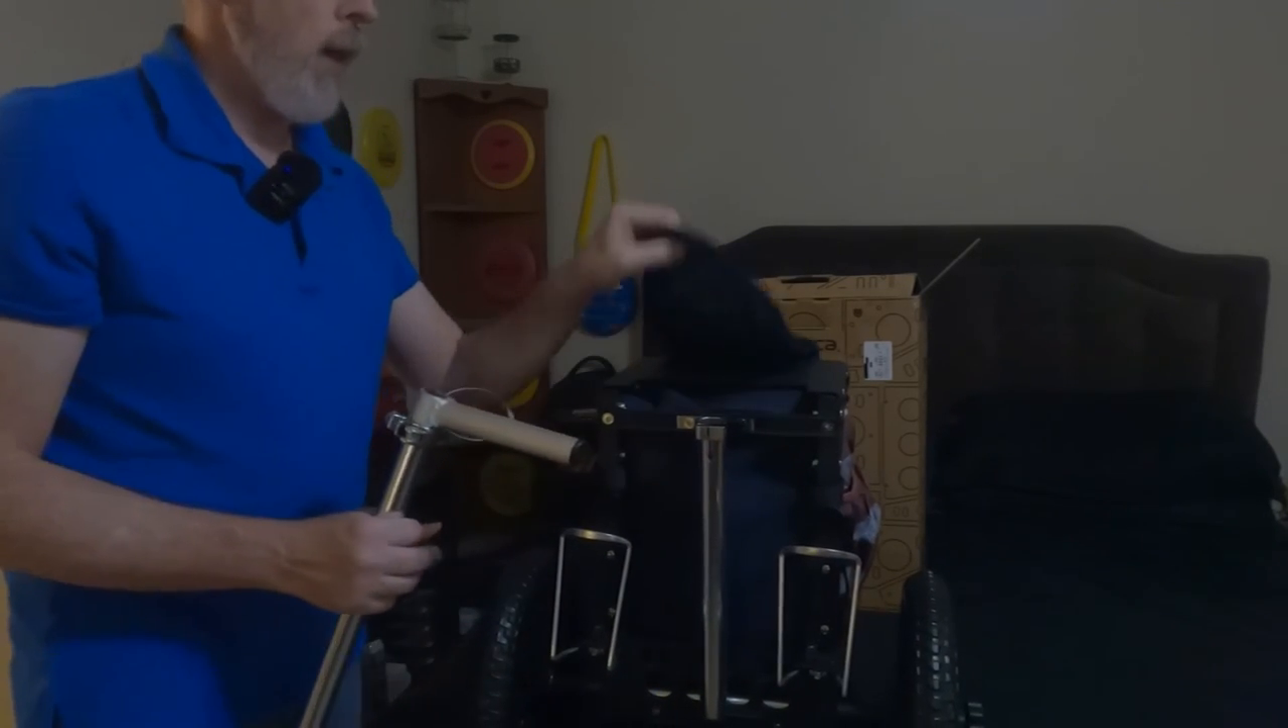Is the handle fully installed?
No.